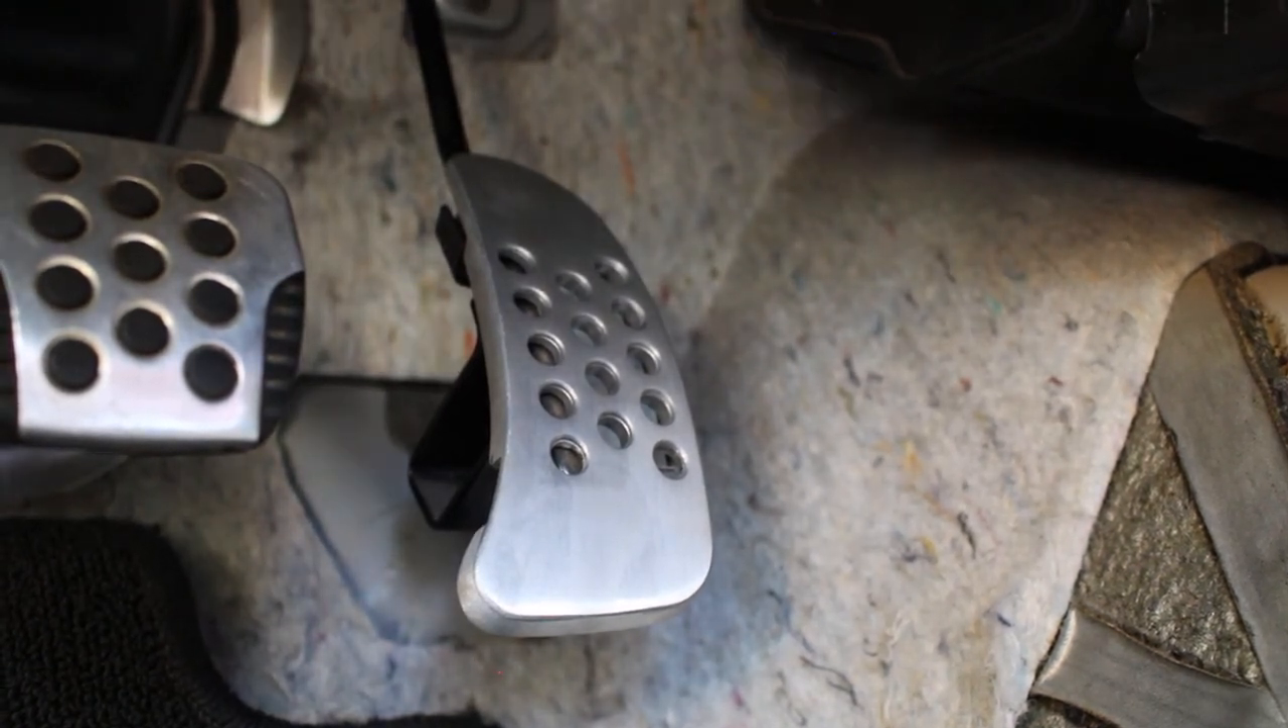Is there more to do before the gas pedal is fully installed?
No.